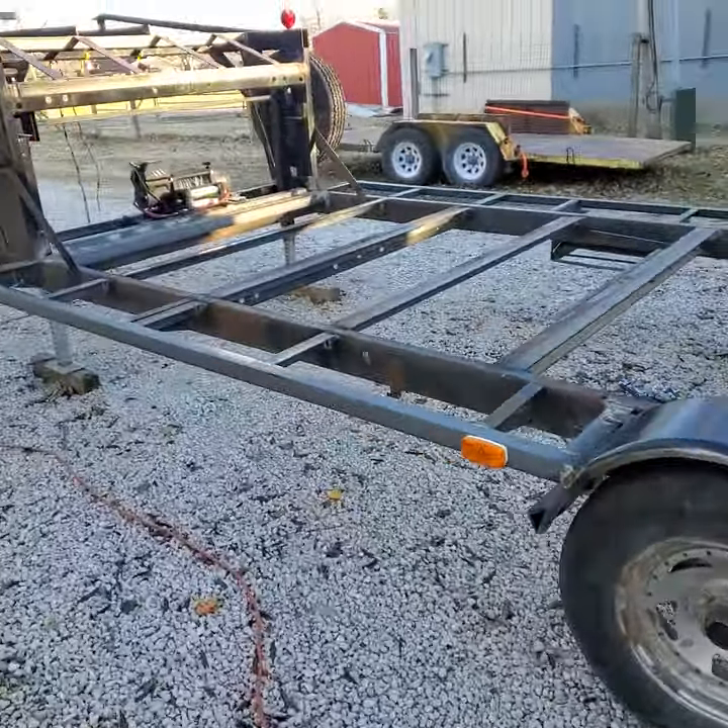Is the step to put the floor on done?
No.